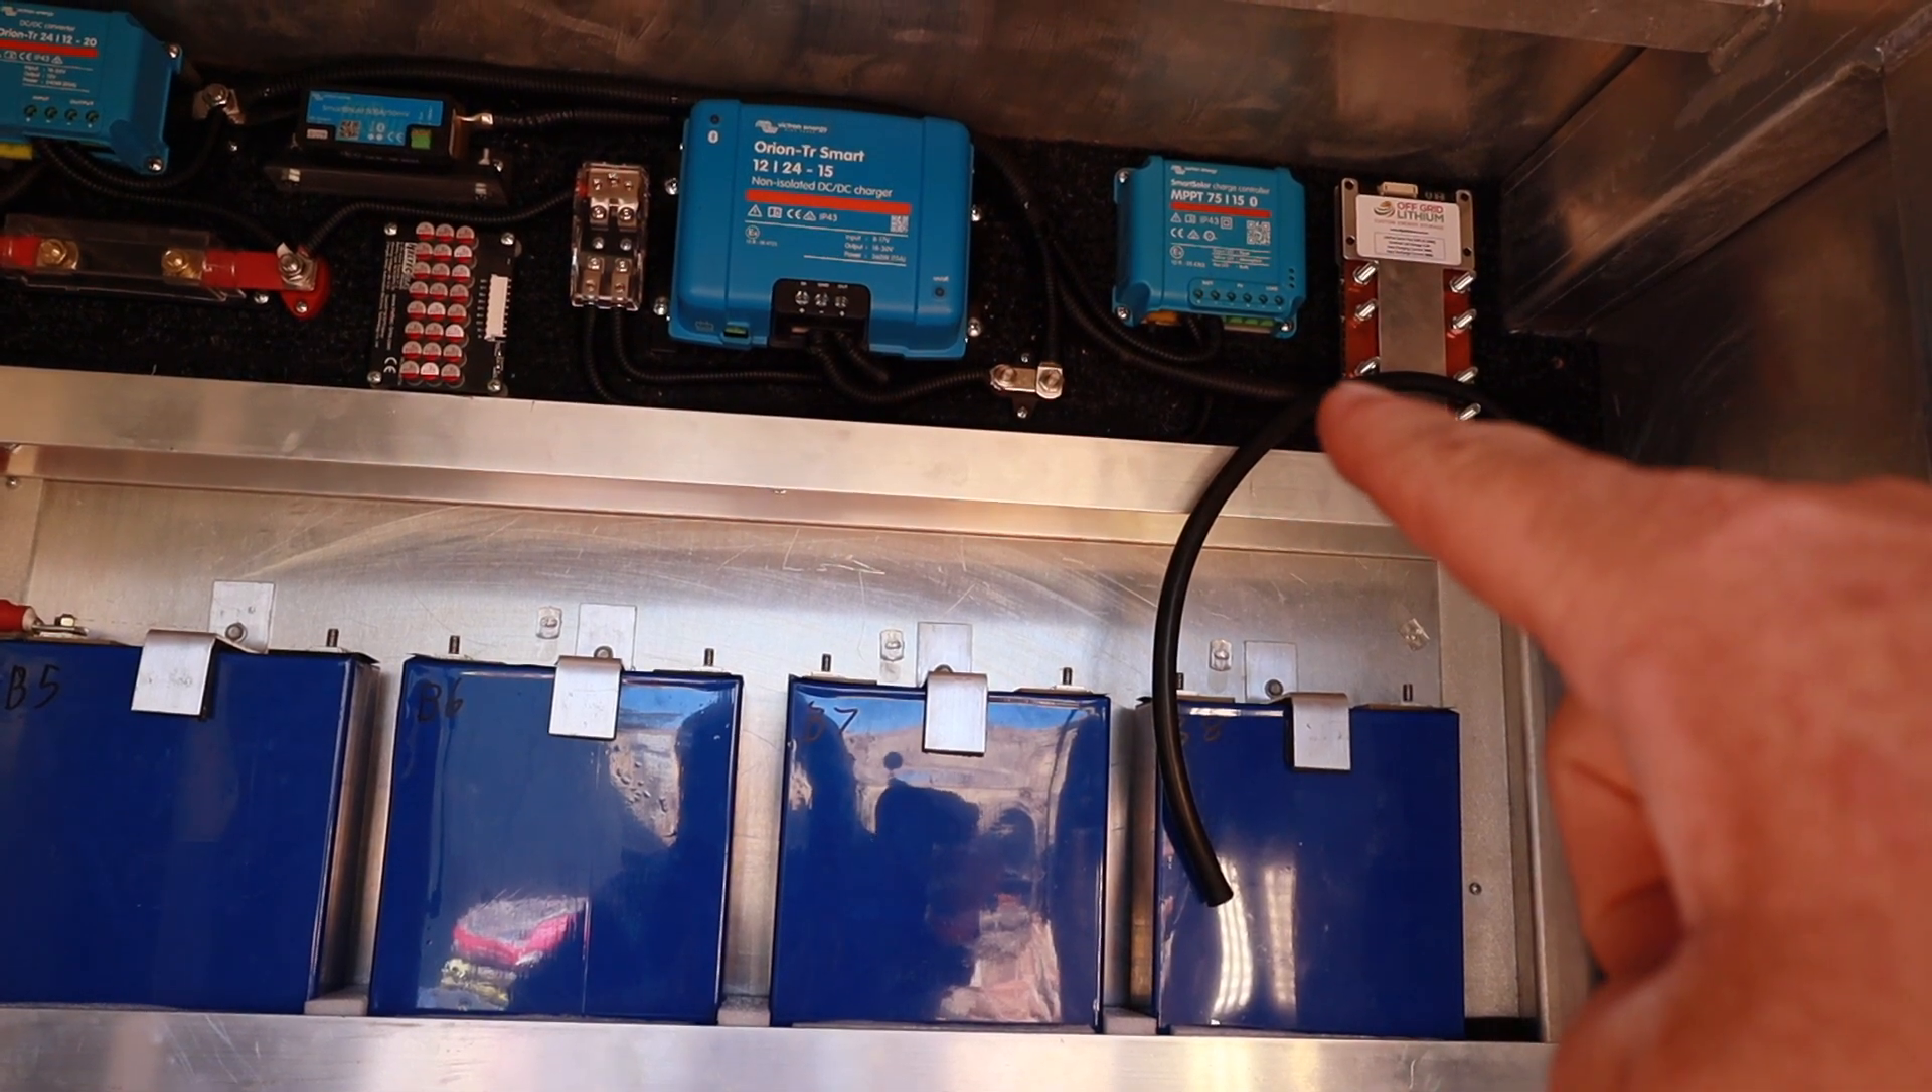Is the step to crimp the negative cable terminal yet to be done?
Yes.